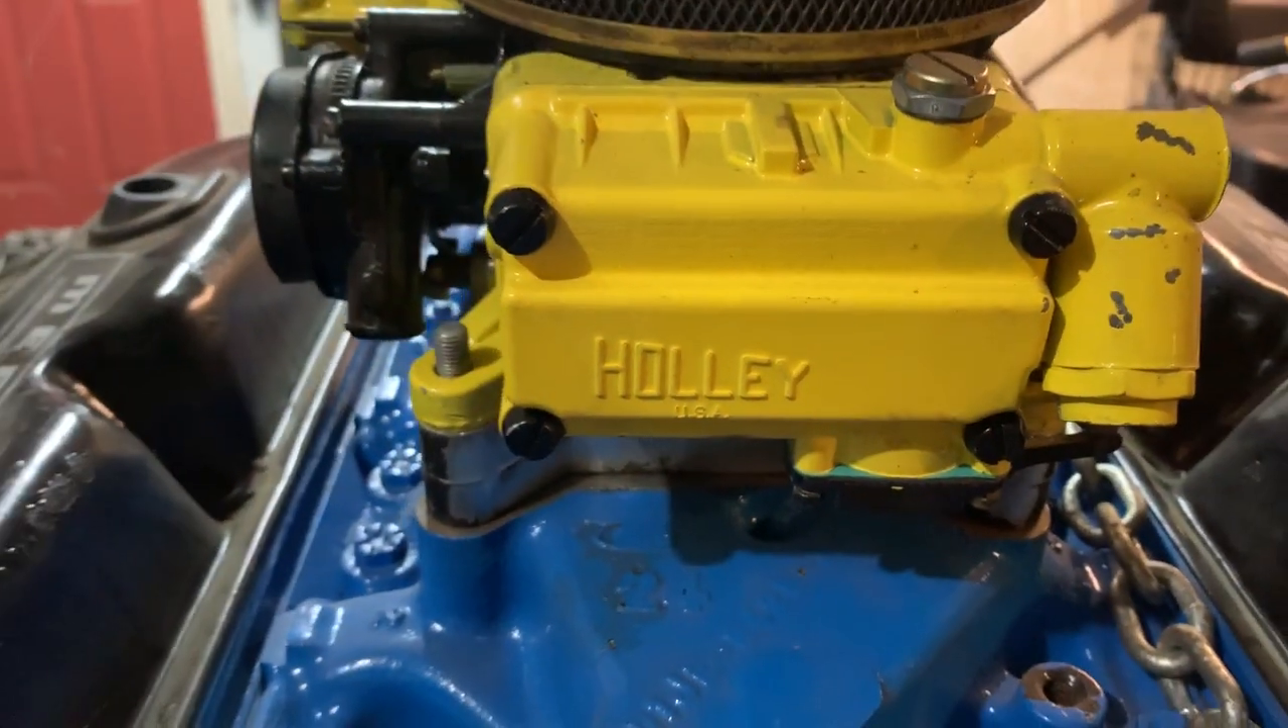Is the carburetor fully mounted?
No.